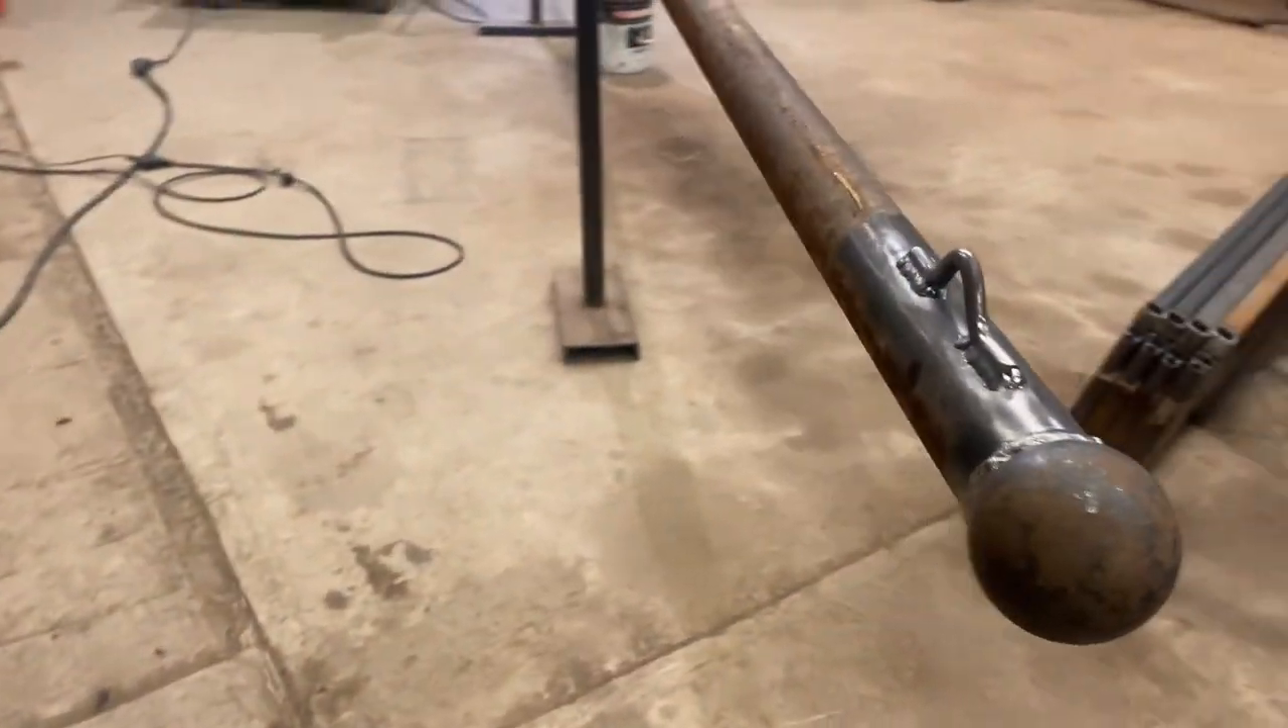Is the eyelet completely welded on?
Yes.